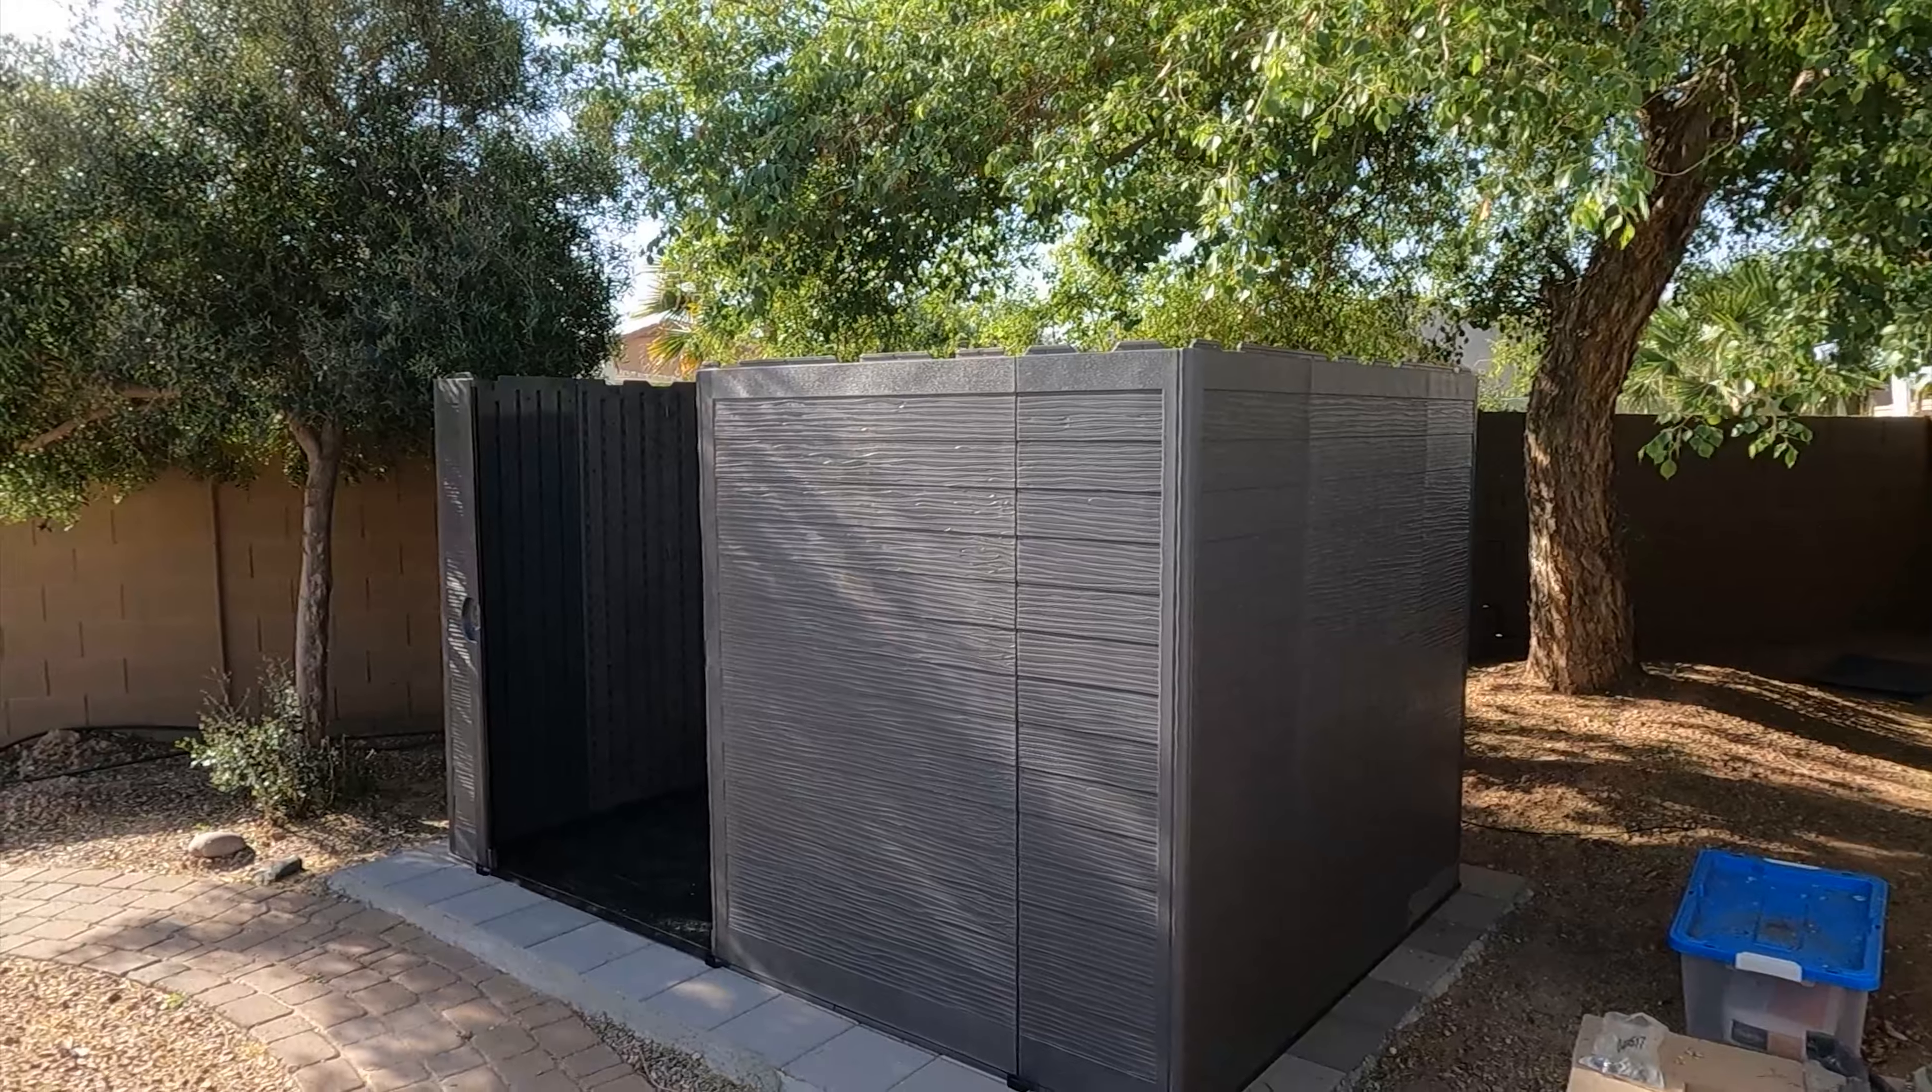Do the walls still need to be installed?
No.